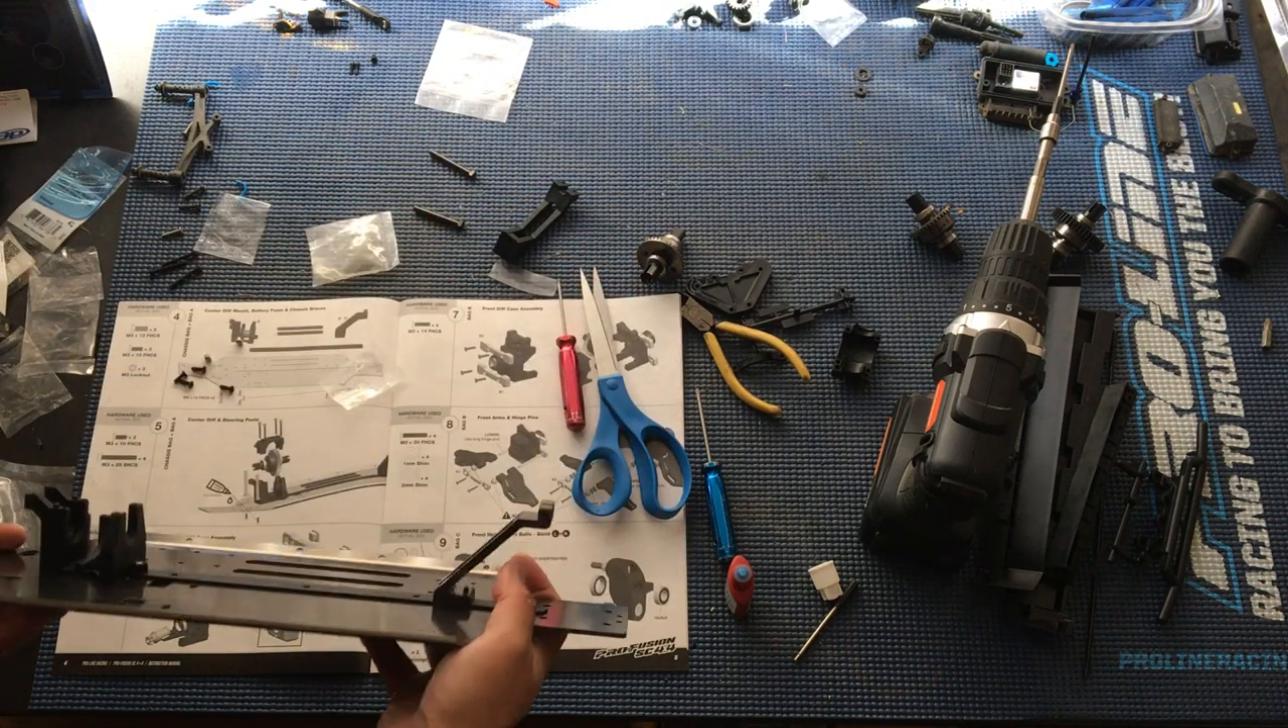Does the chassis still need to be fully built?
Yes.